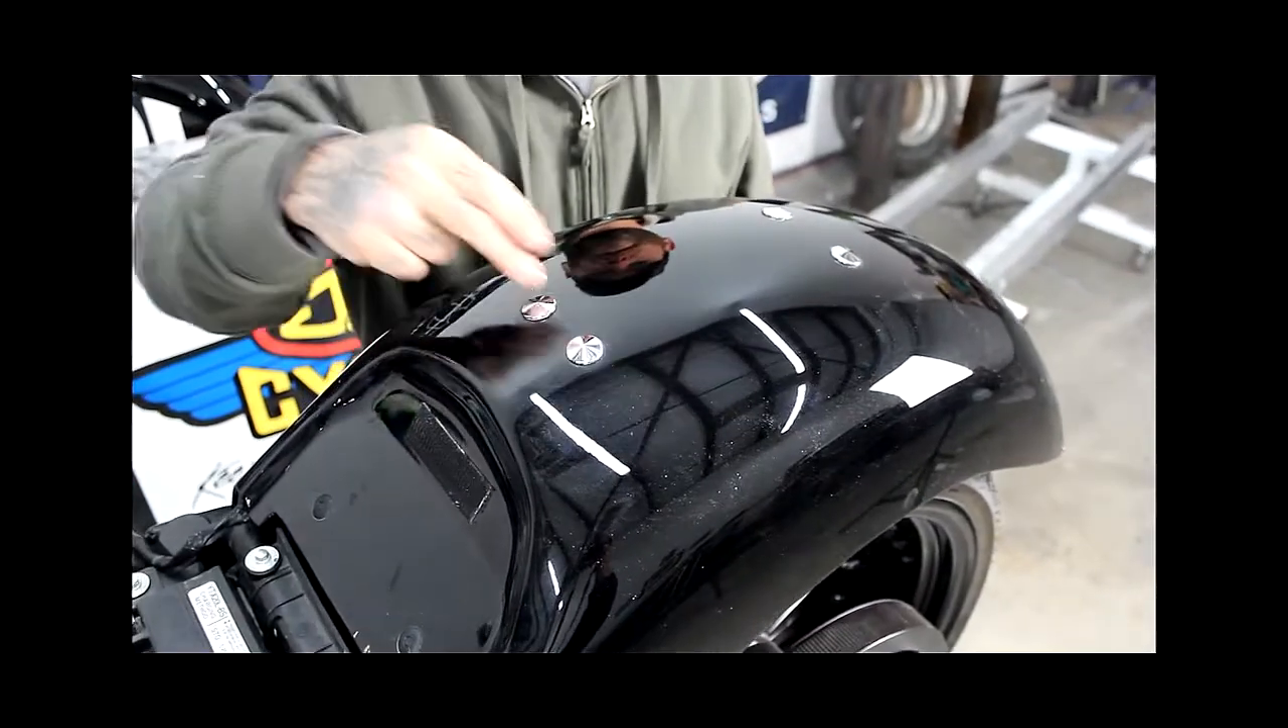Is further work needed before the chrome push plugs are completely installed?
No.